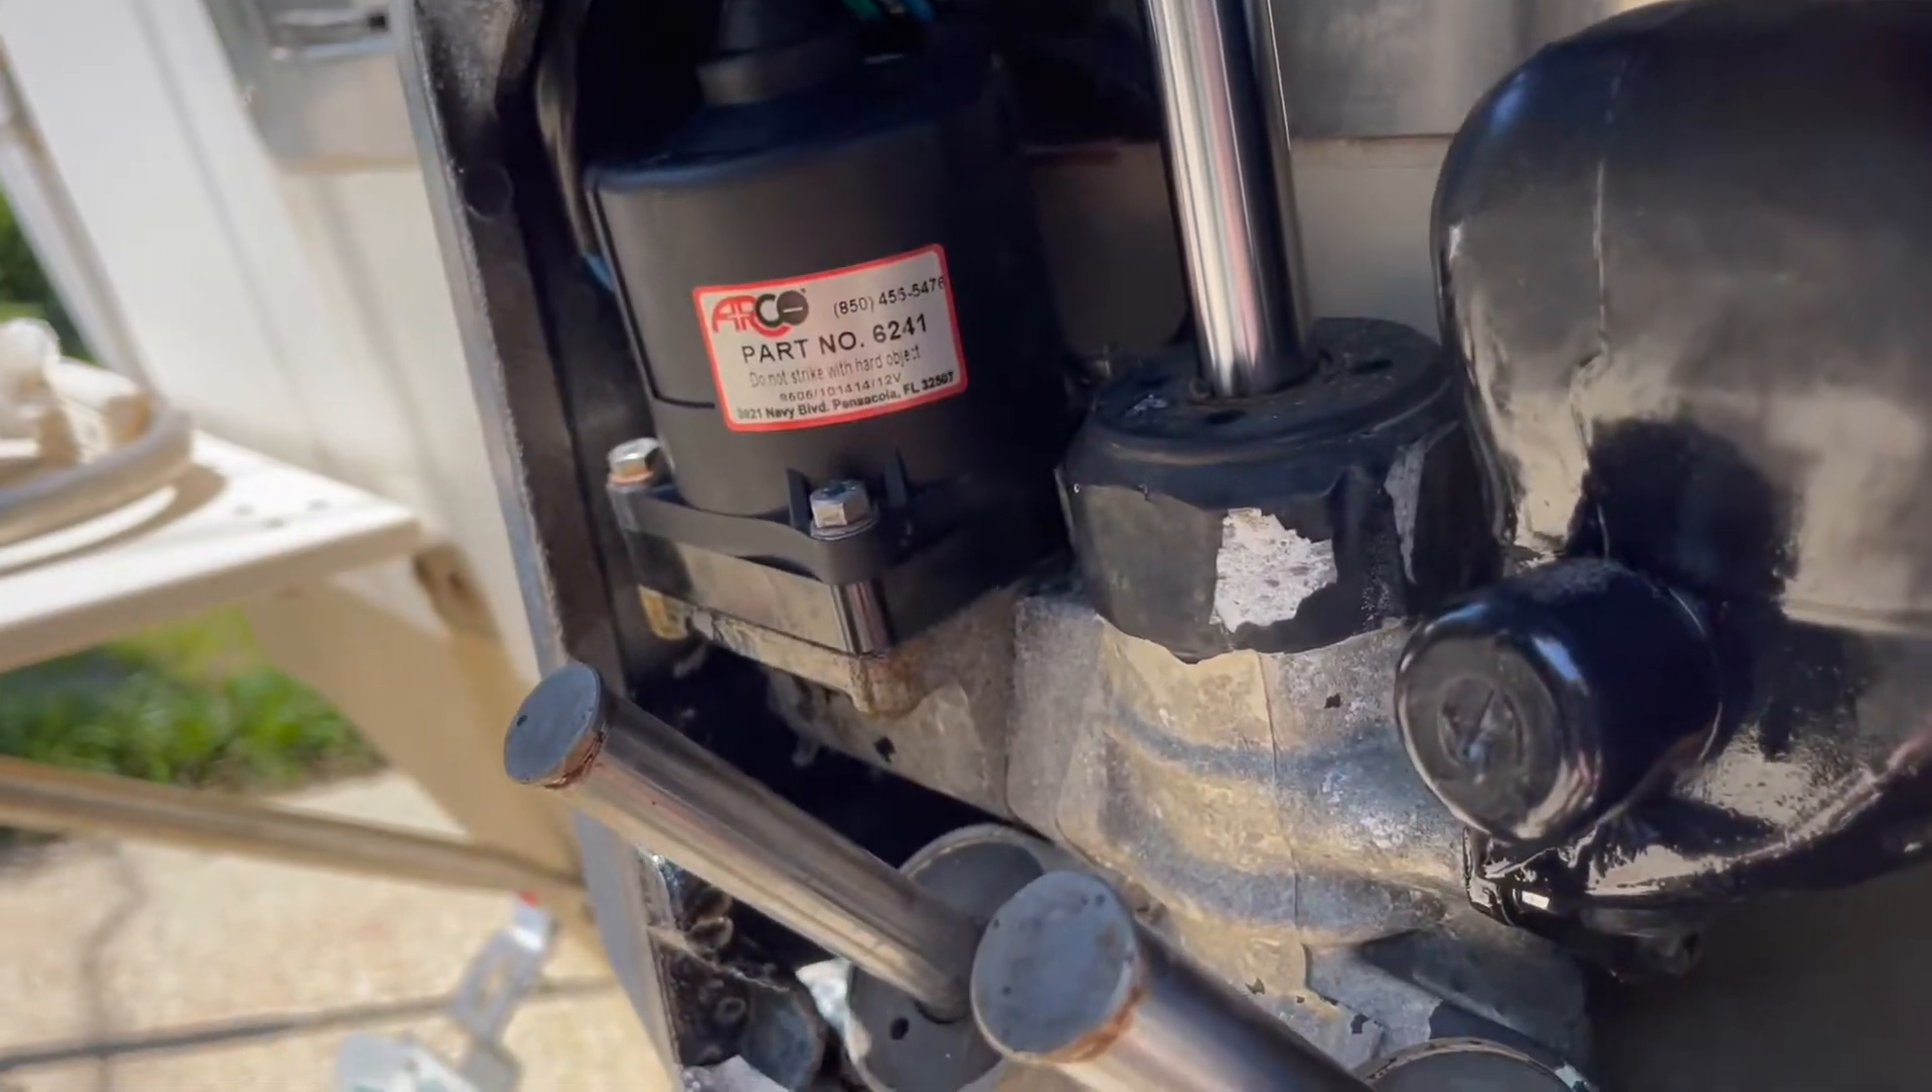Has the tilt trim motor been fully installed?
Yes.